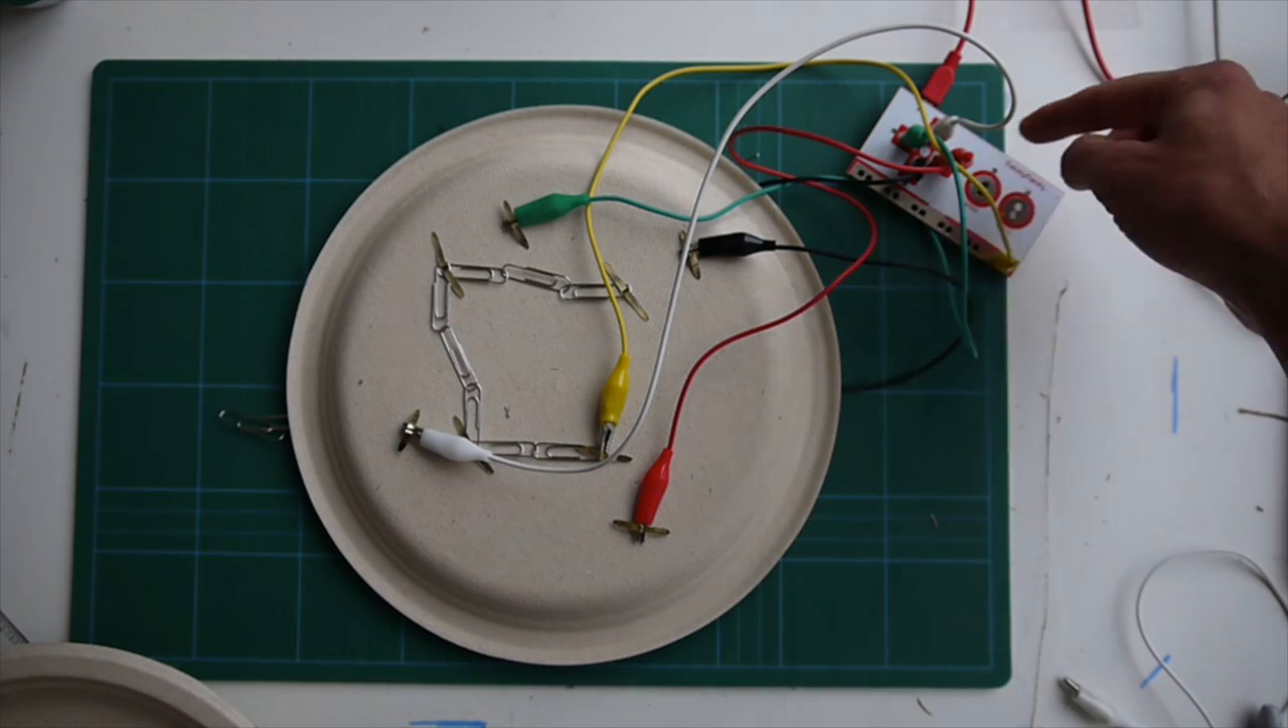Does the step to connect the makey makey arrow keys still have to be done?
No.